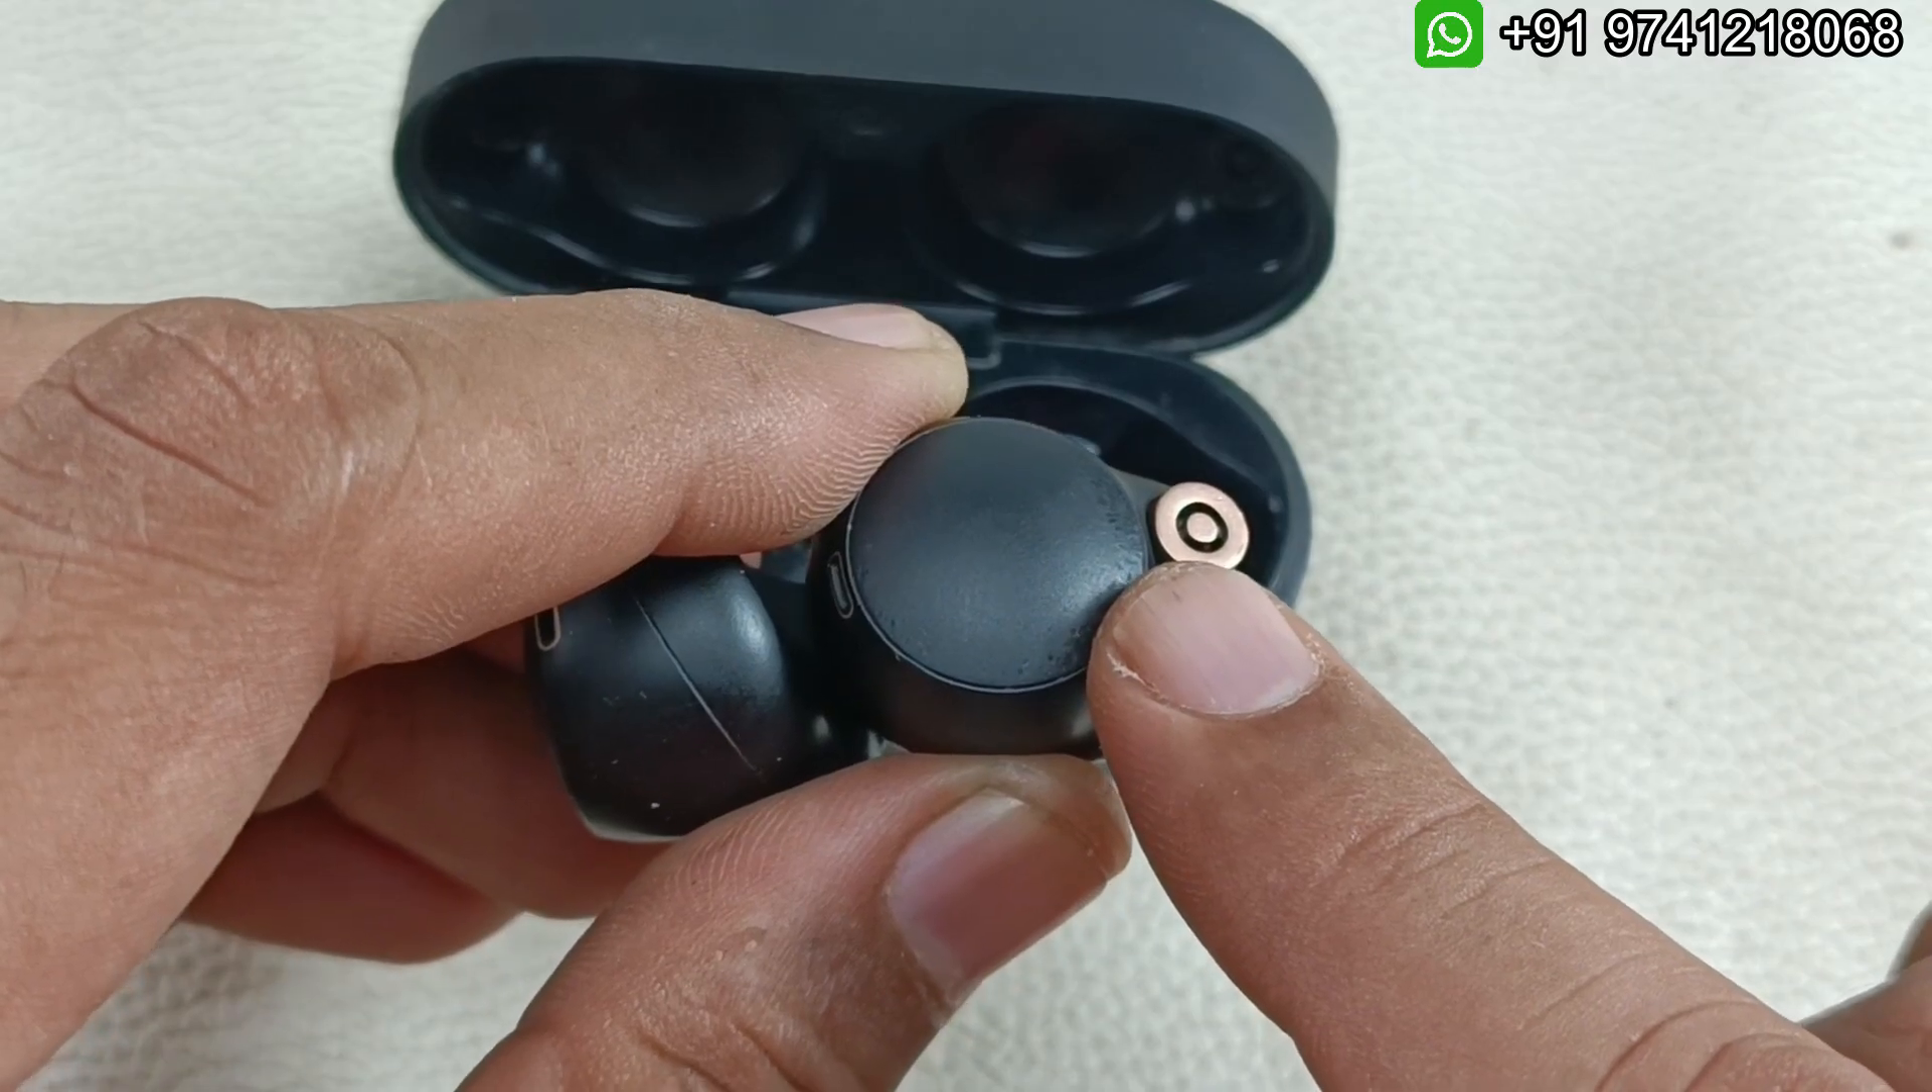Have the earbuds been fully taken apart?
No.